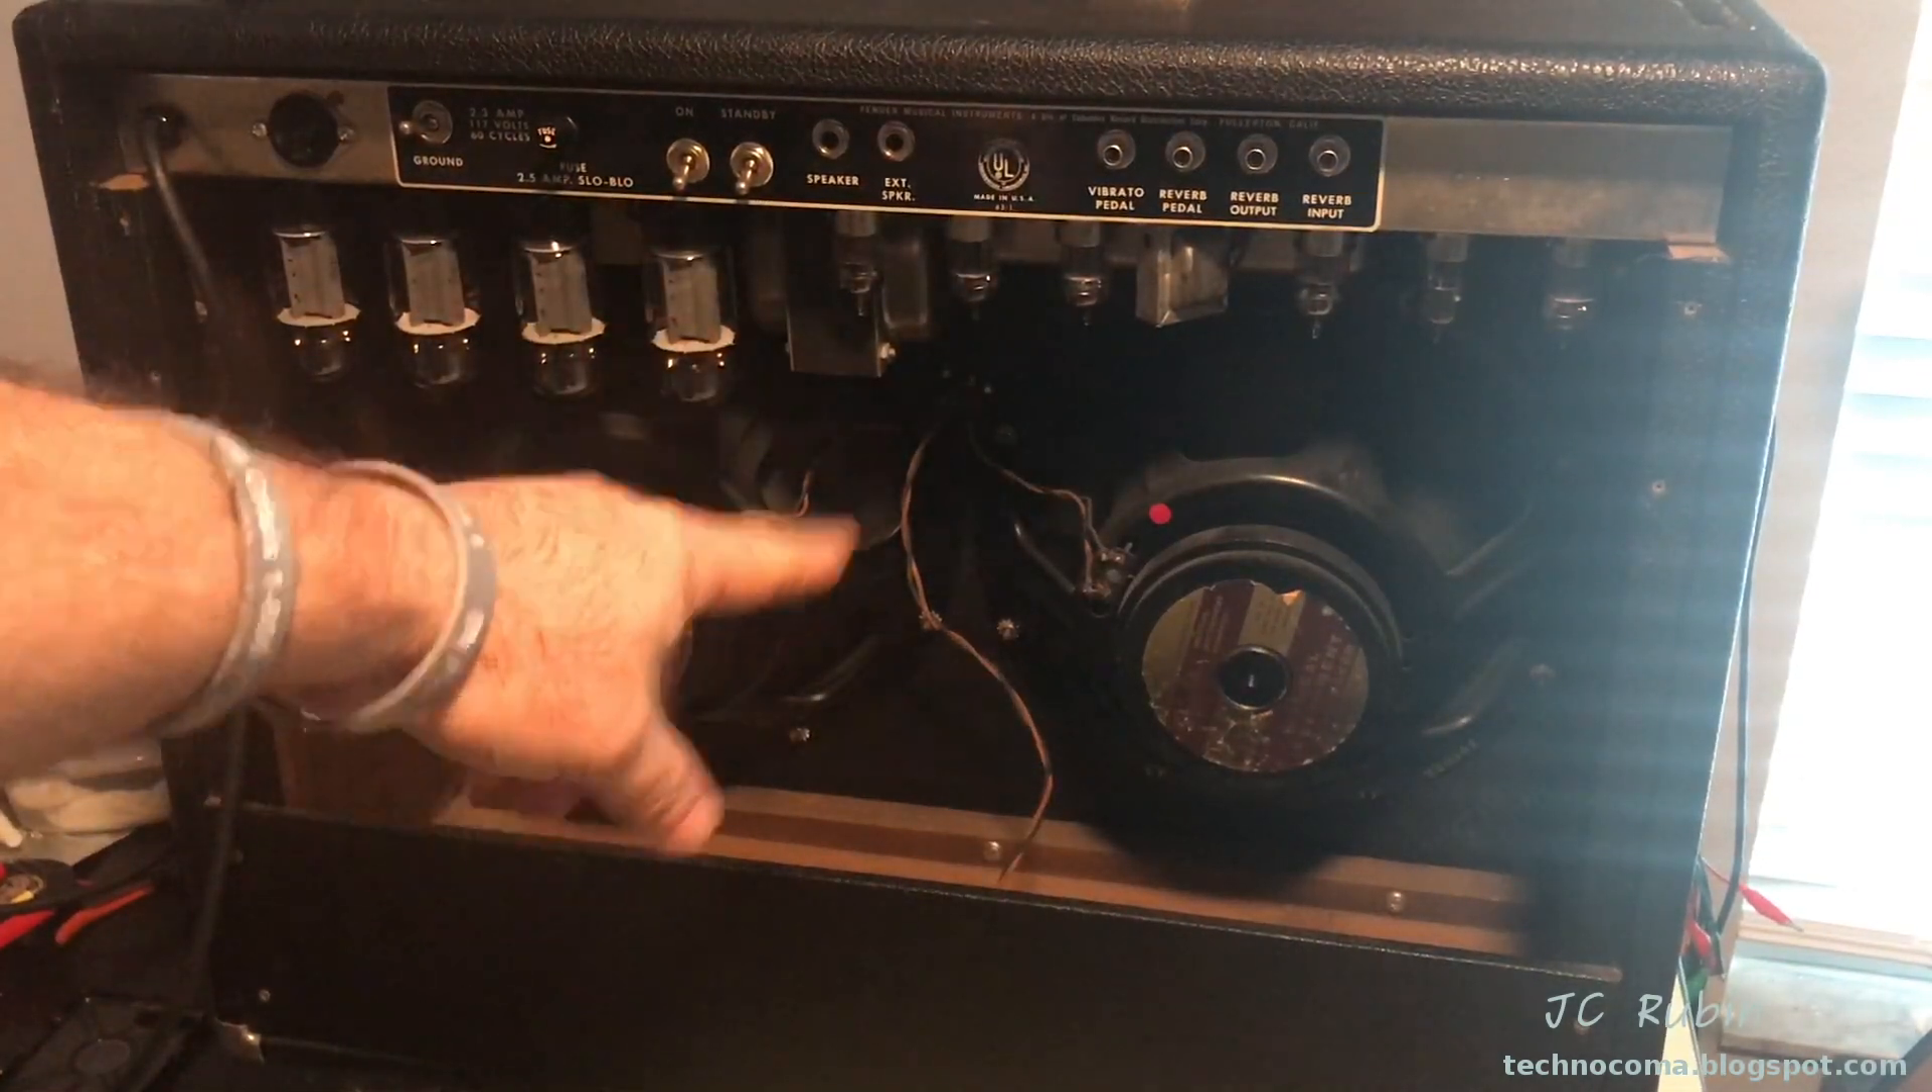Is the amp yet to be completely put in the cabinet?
No.